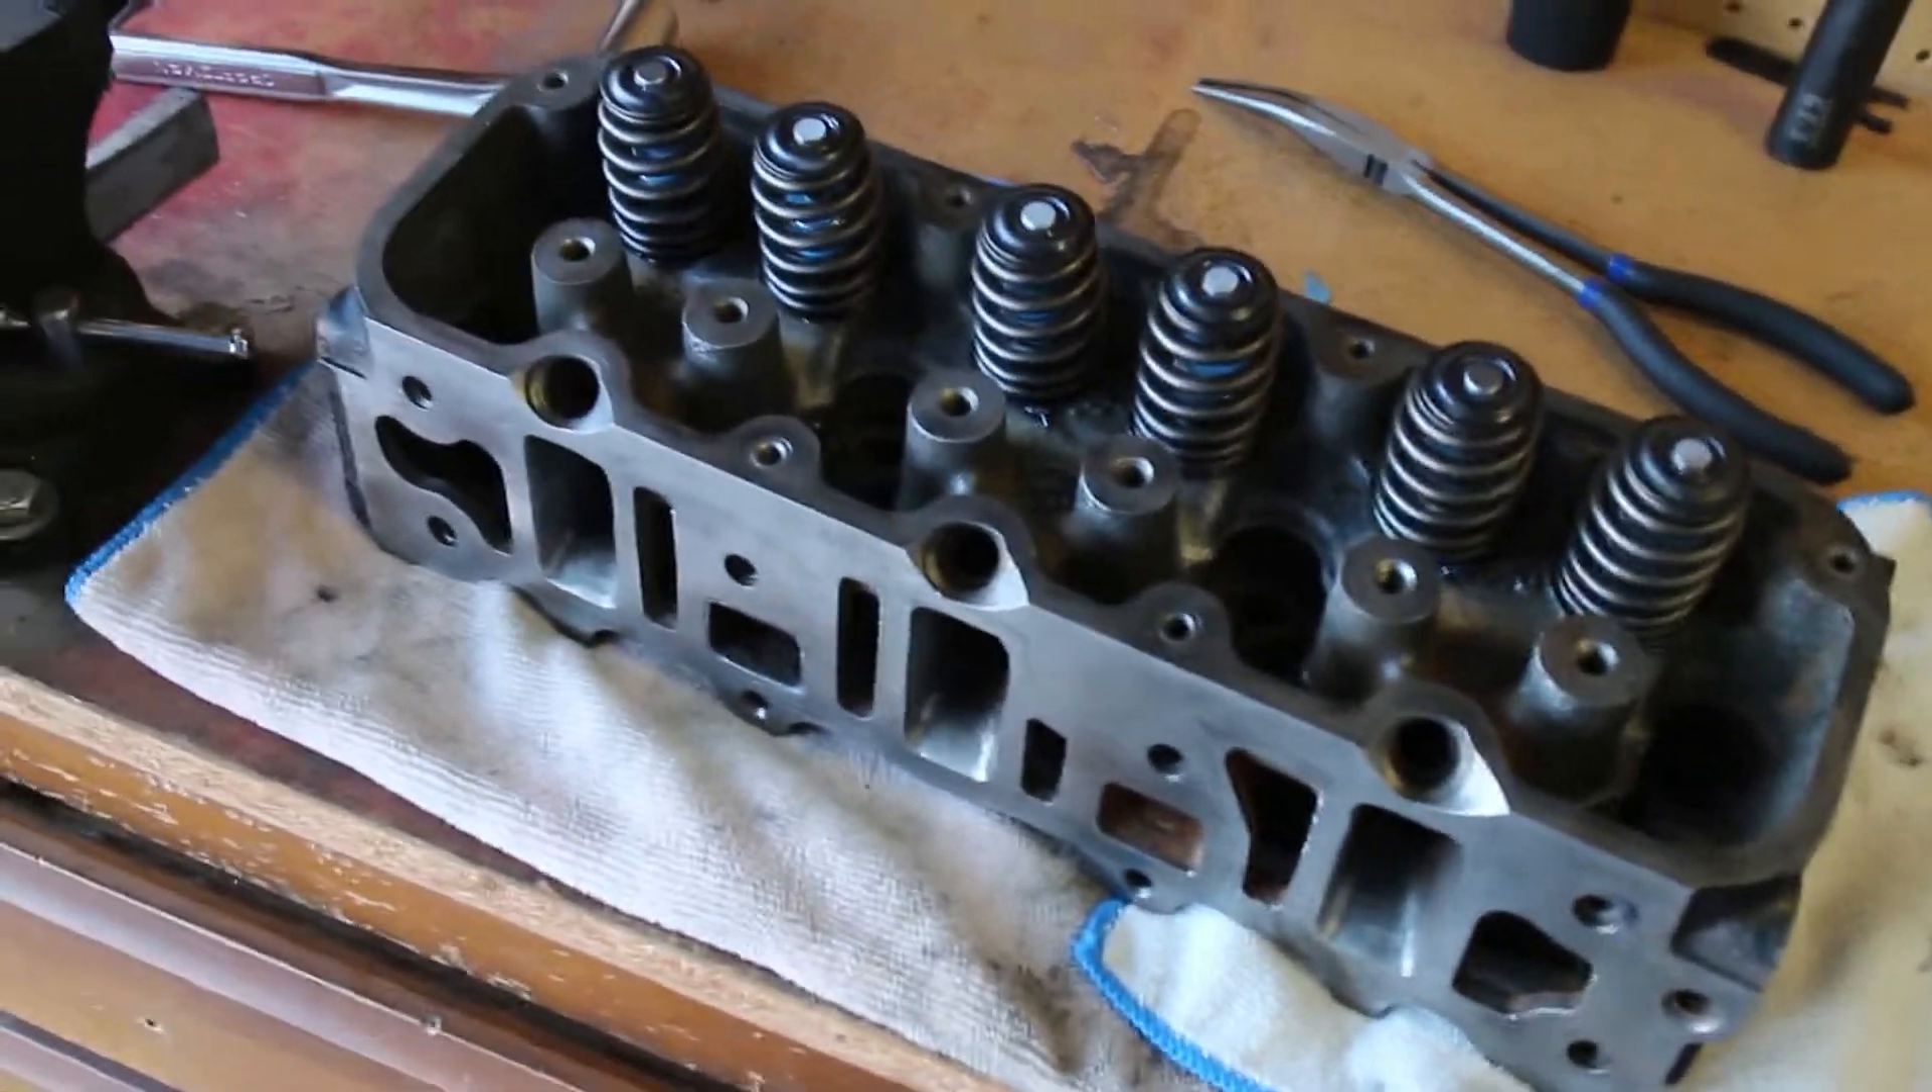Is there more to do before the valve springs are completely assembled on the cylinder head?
No.